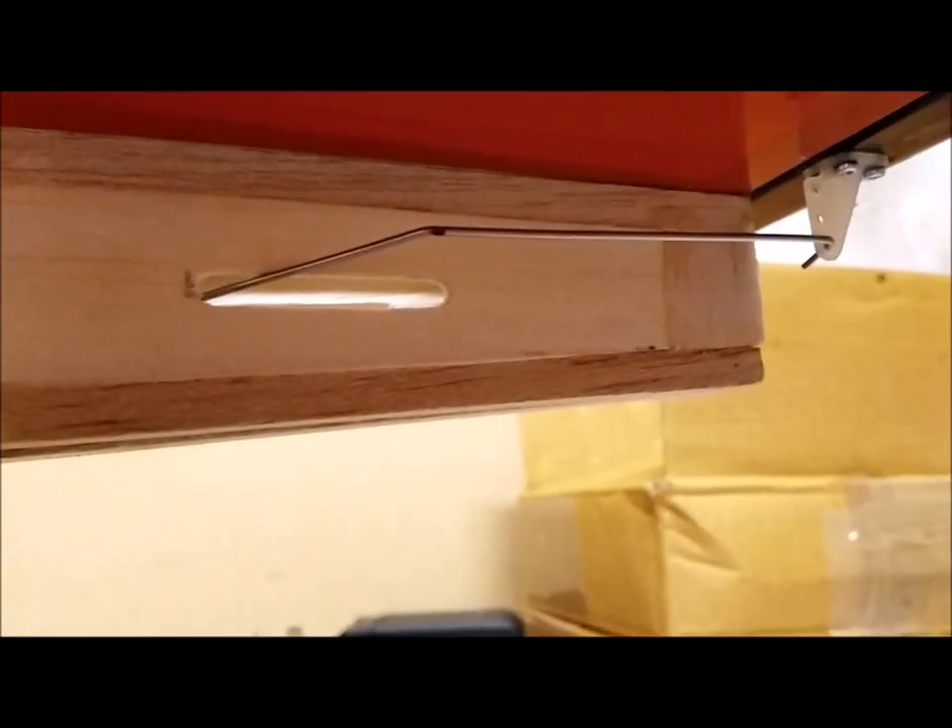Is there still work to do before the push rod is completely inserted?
No.